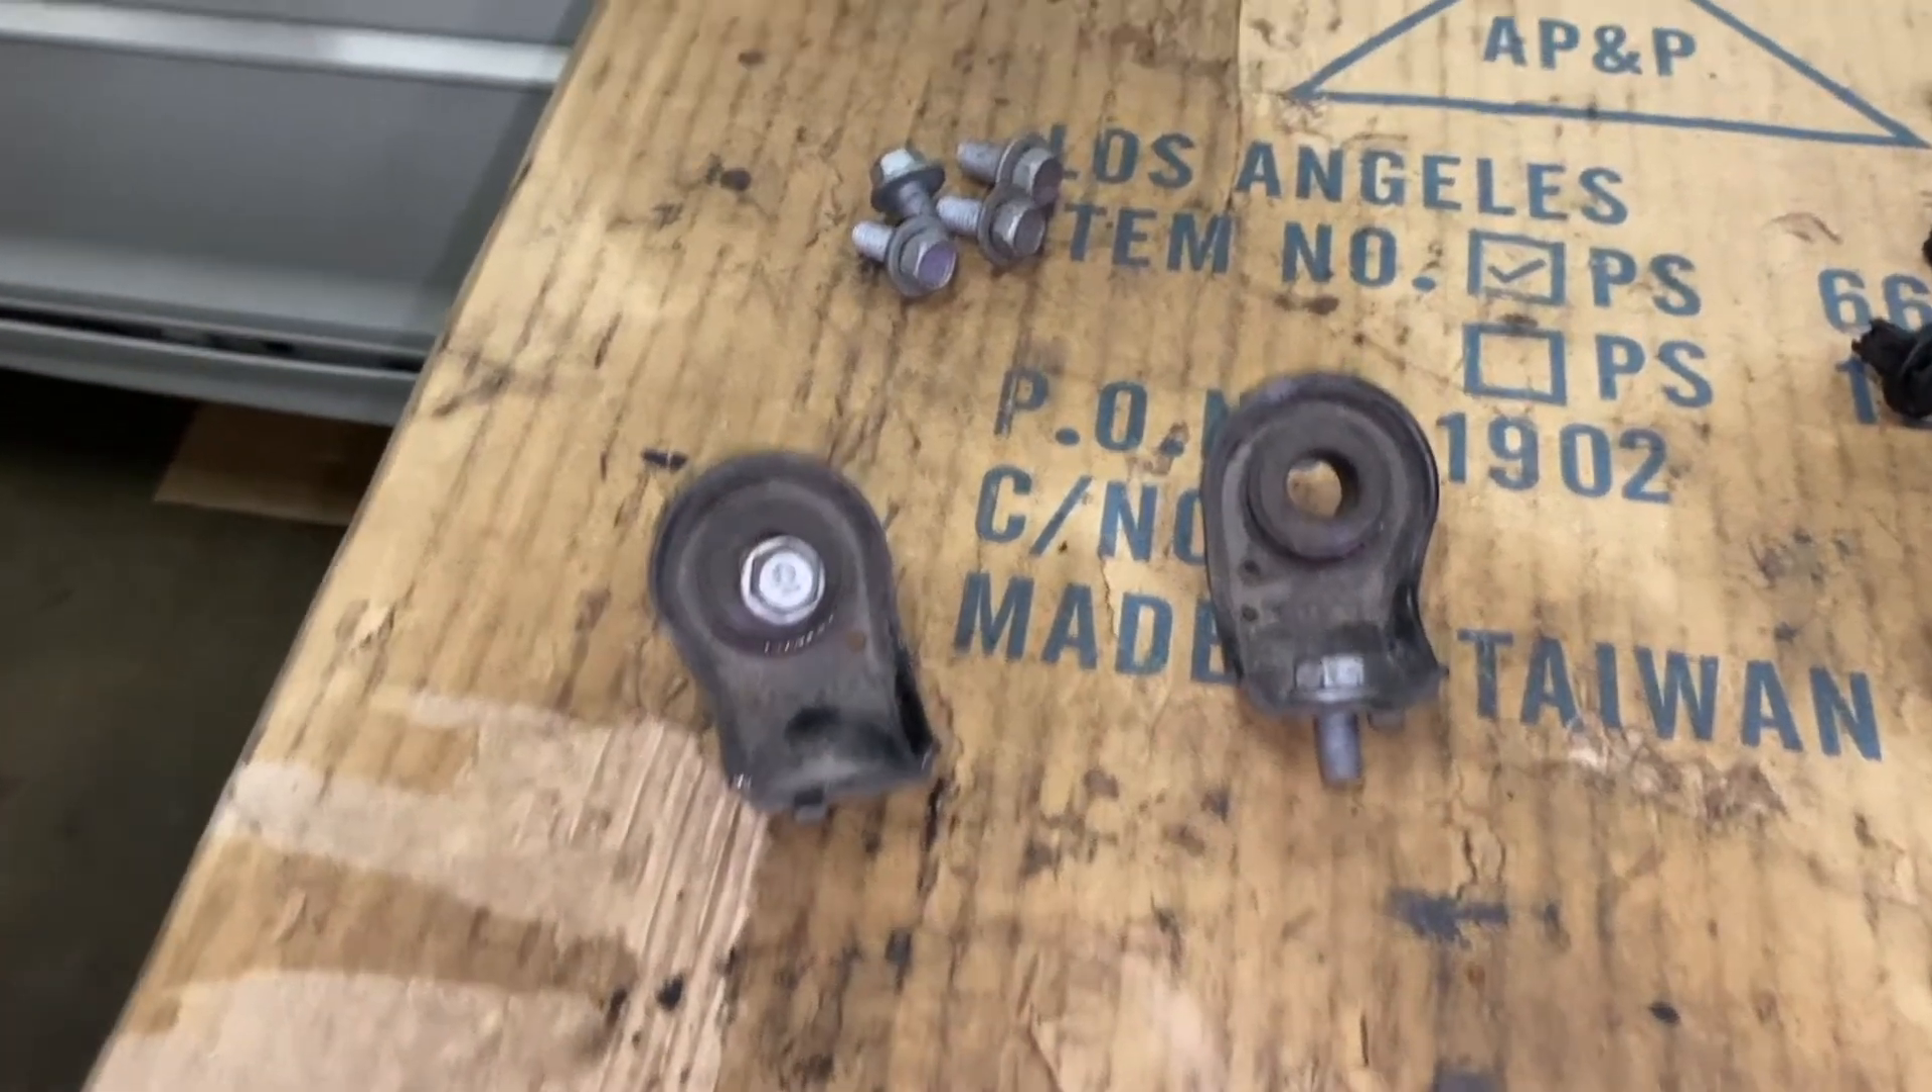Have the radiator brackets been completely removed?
Yes.